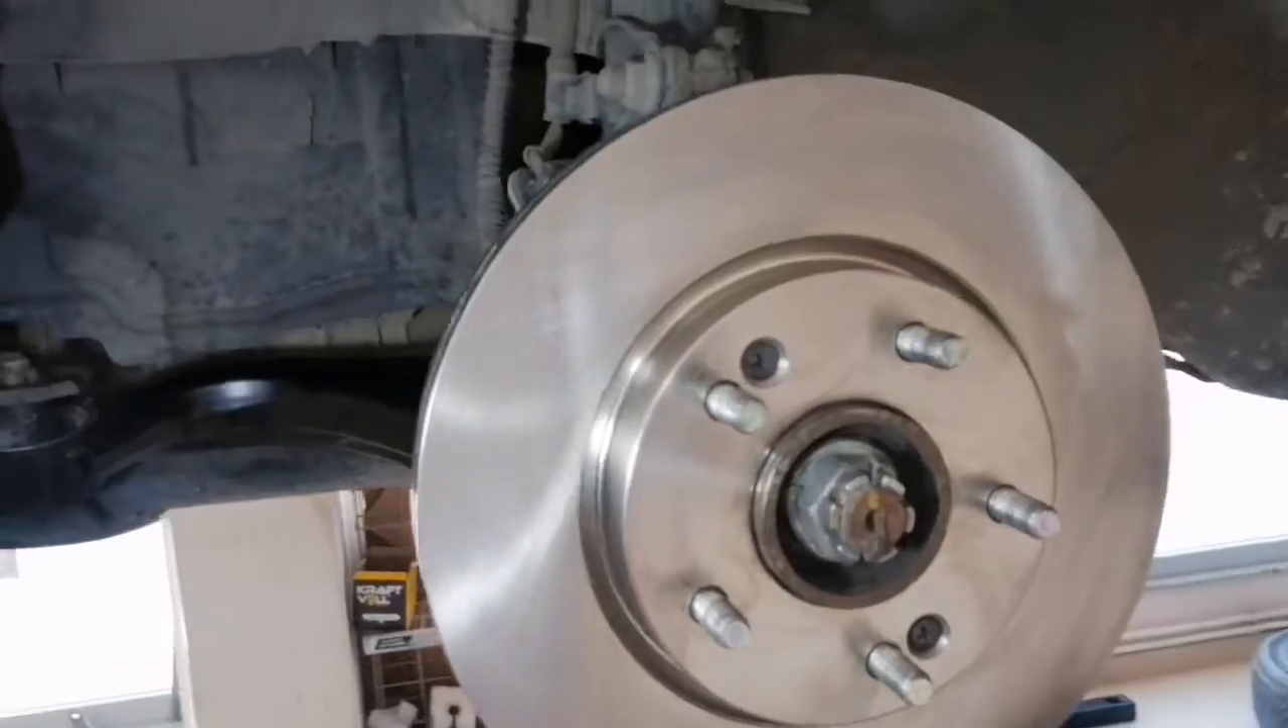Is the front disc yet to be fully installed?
No.